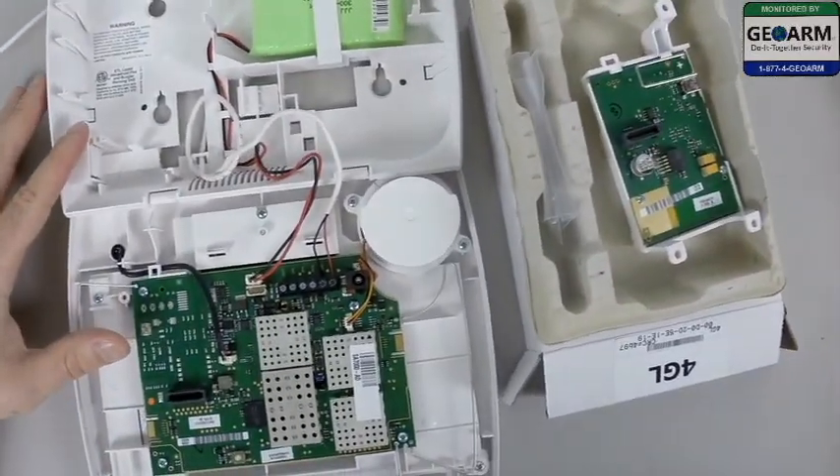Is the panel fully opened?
Yes.